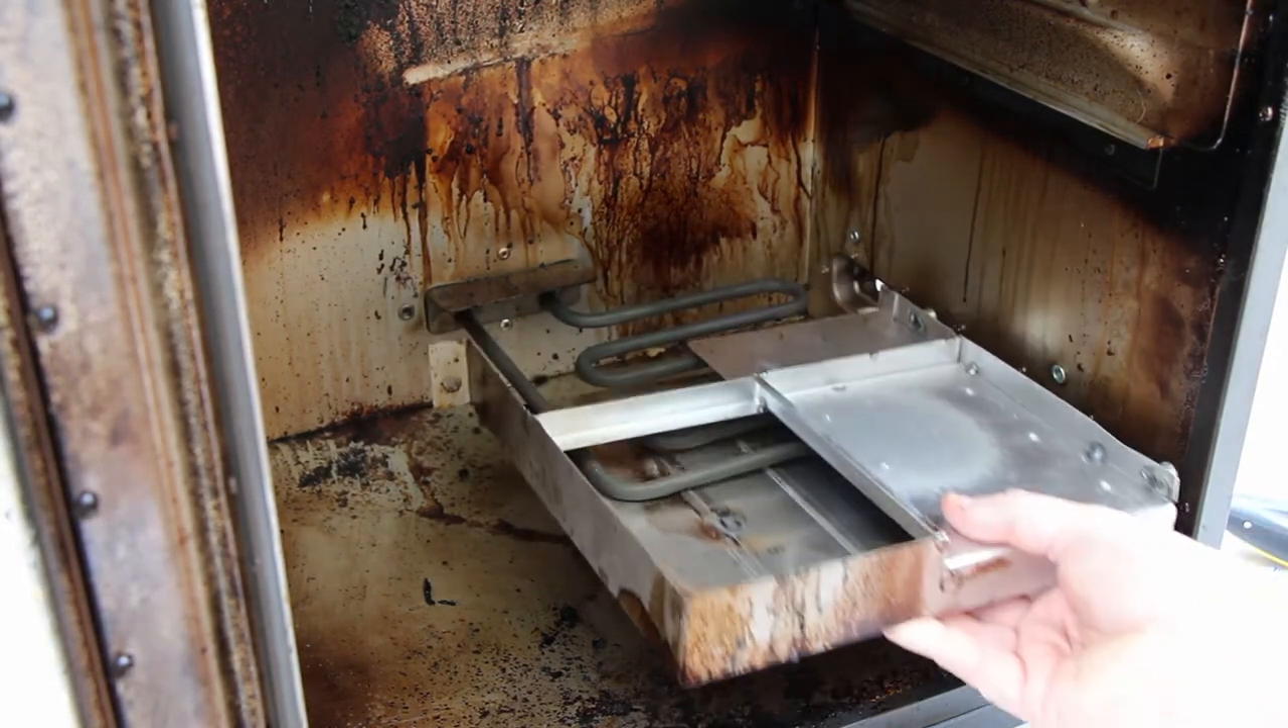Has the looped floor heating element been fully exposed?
No.